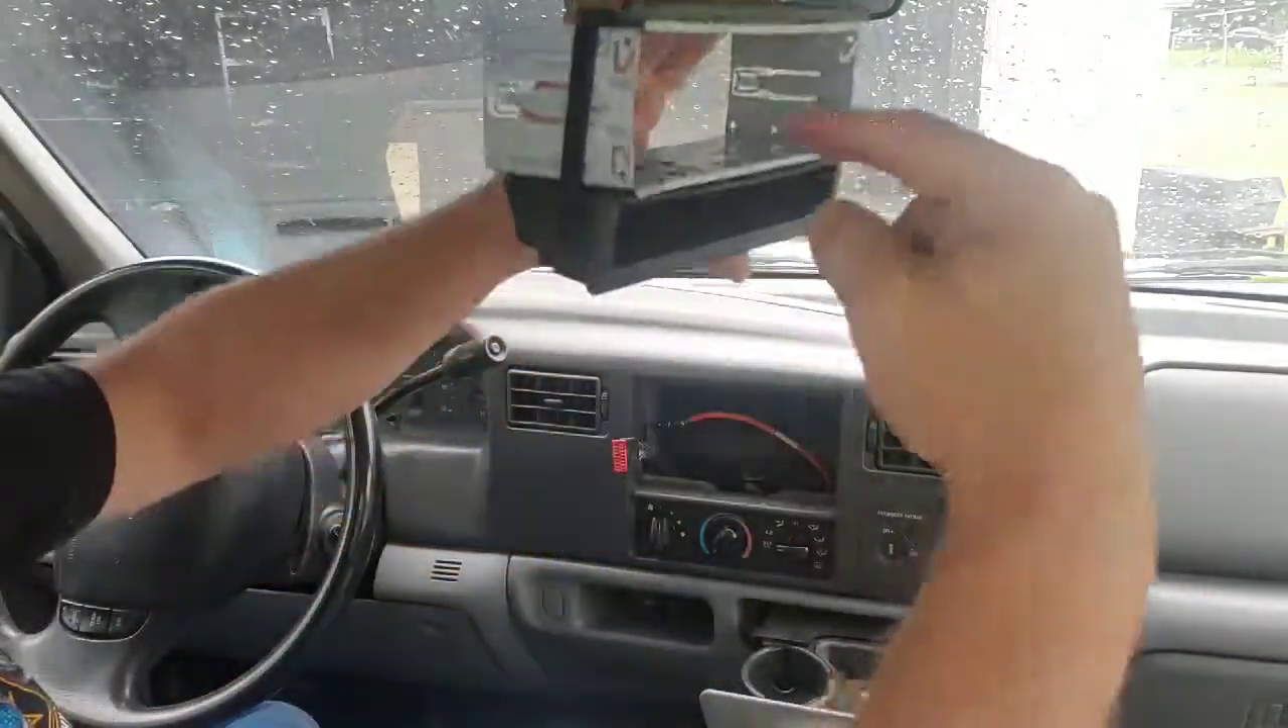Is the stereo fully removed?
Yes.